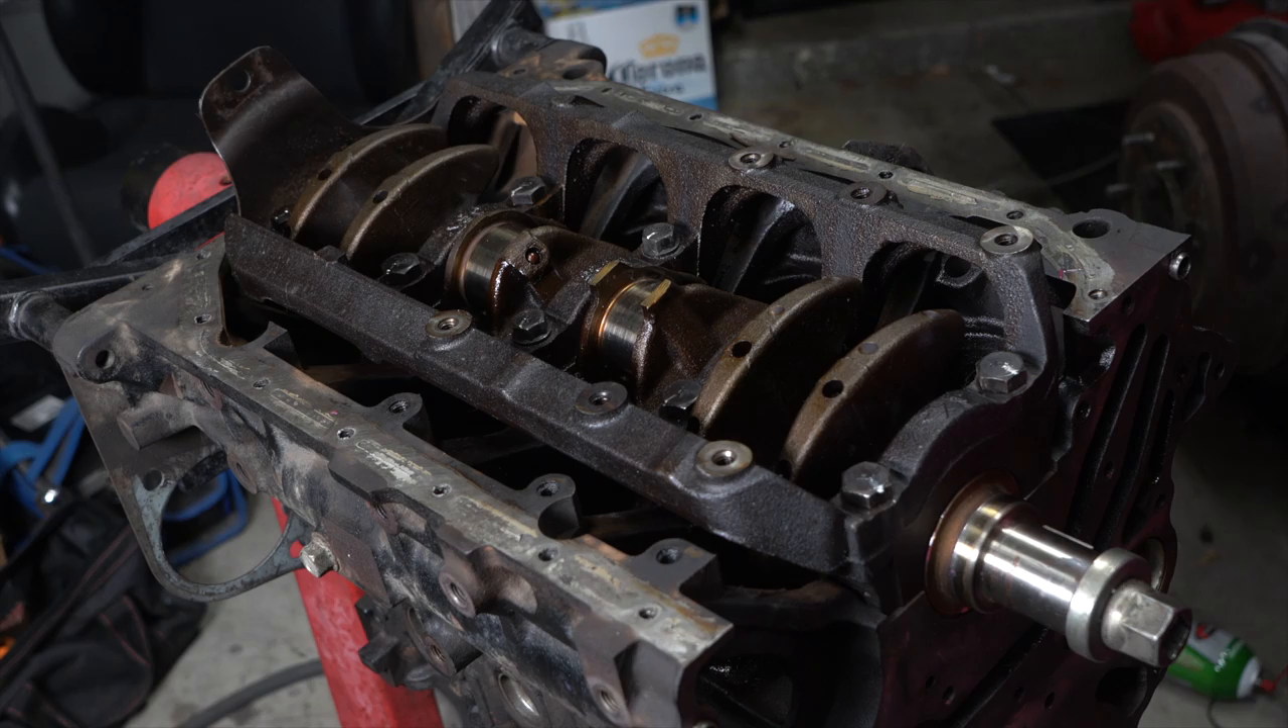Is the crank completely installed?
Yes.